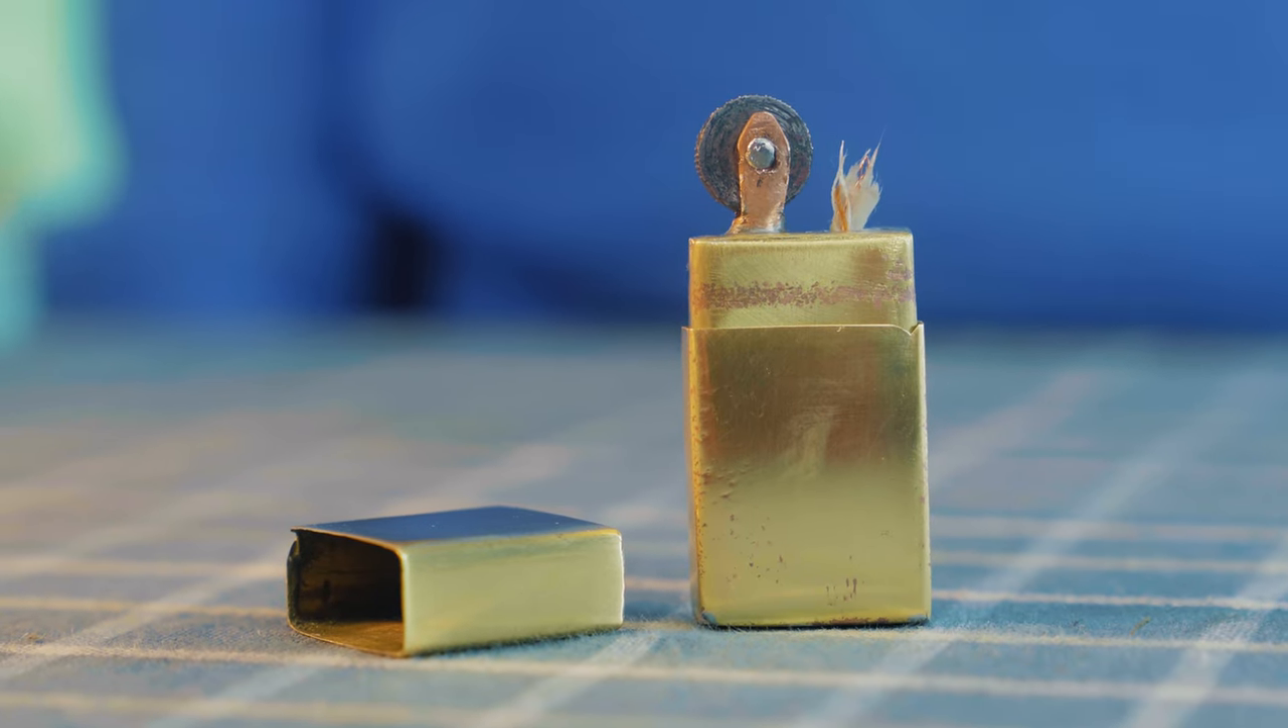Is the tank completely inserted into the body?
Yes.